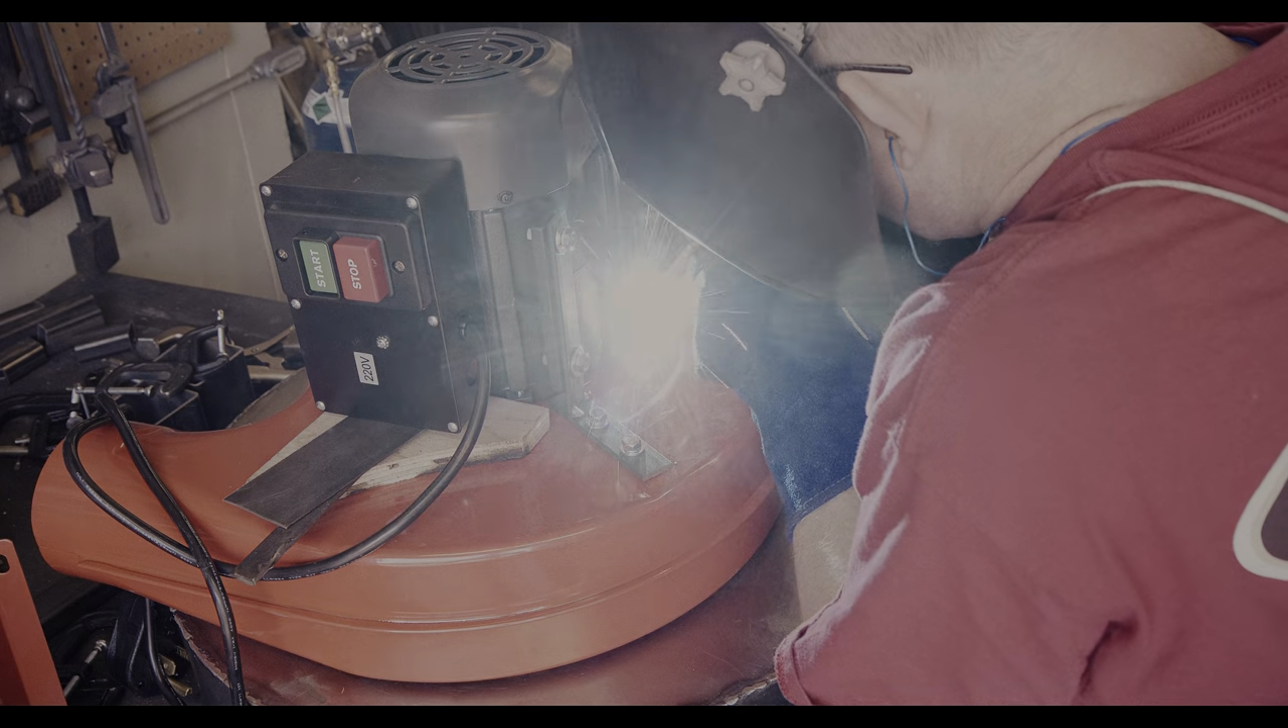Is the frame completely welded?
No.